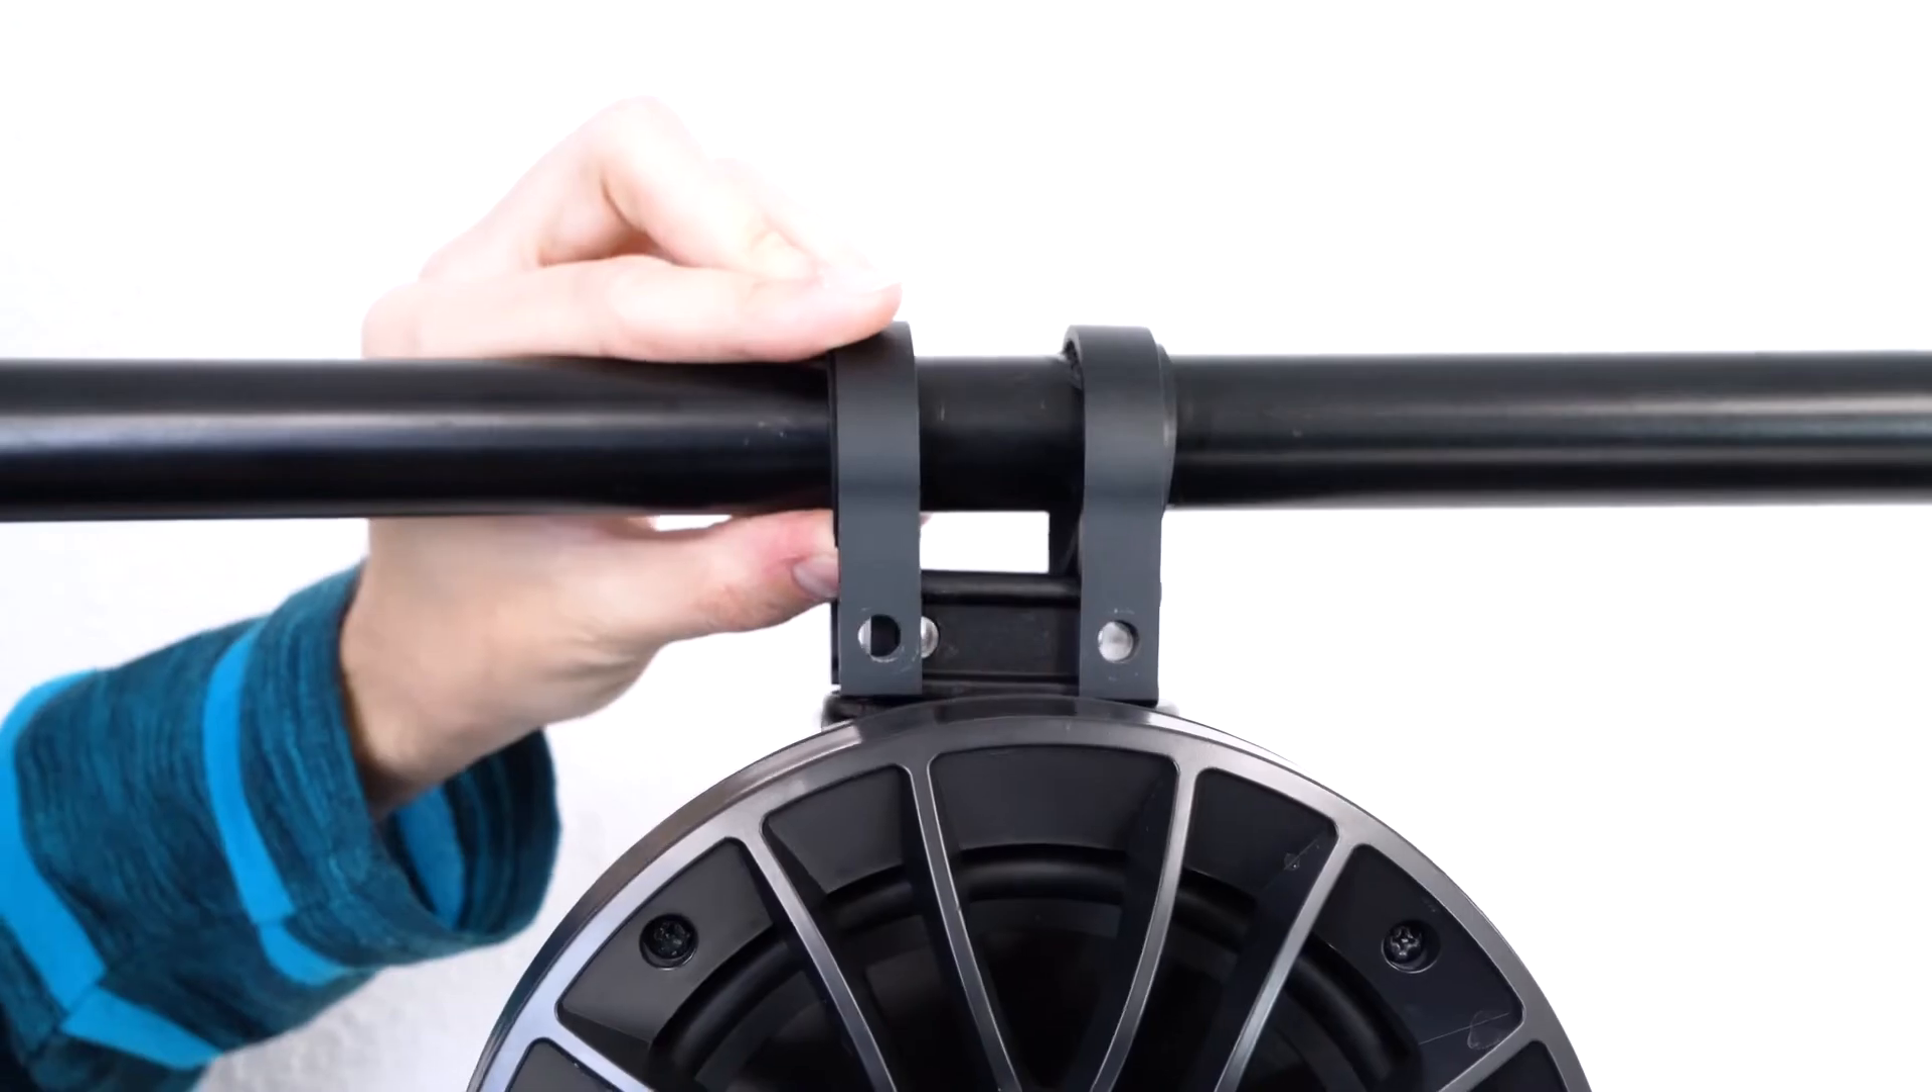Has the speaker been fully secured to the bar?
No.